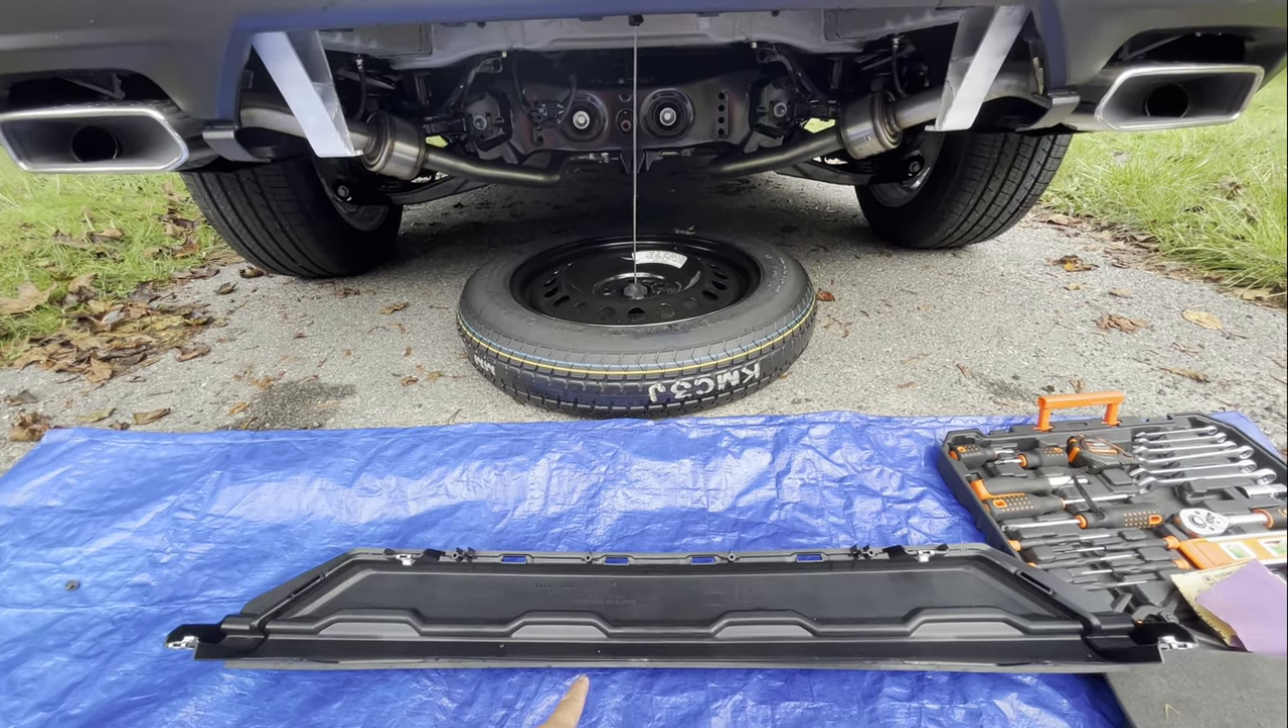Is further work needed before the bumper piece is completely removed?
No.